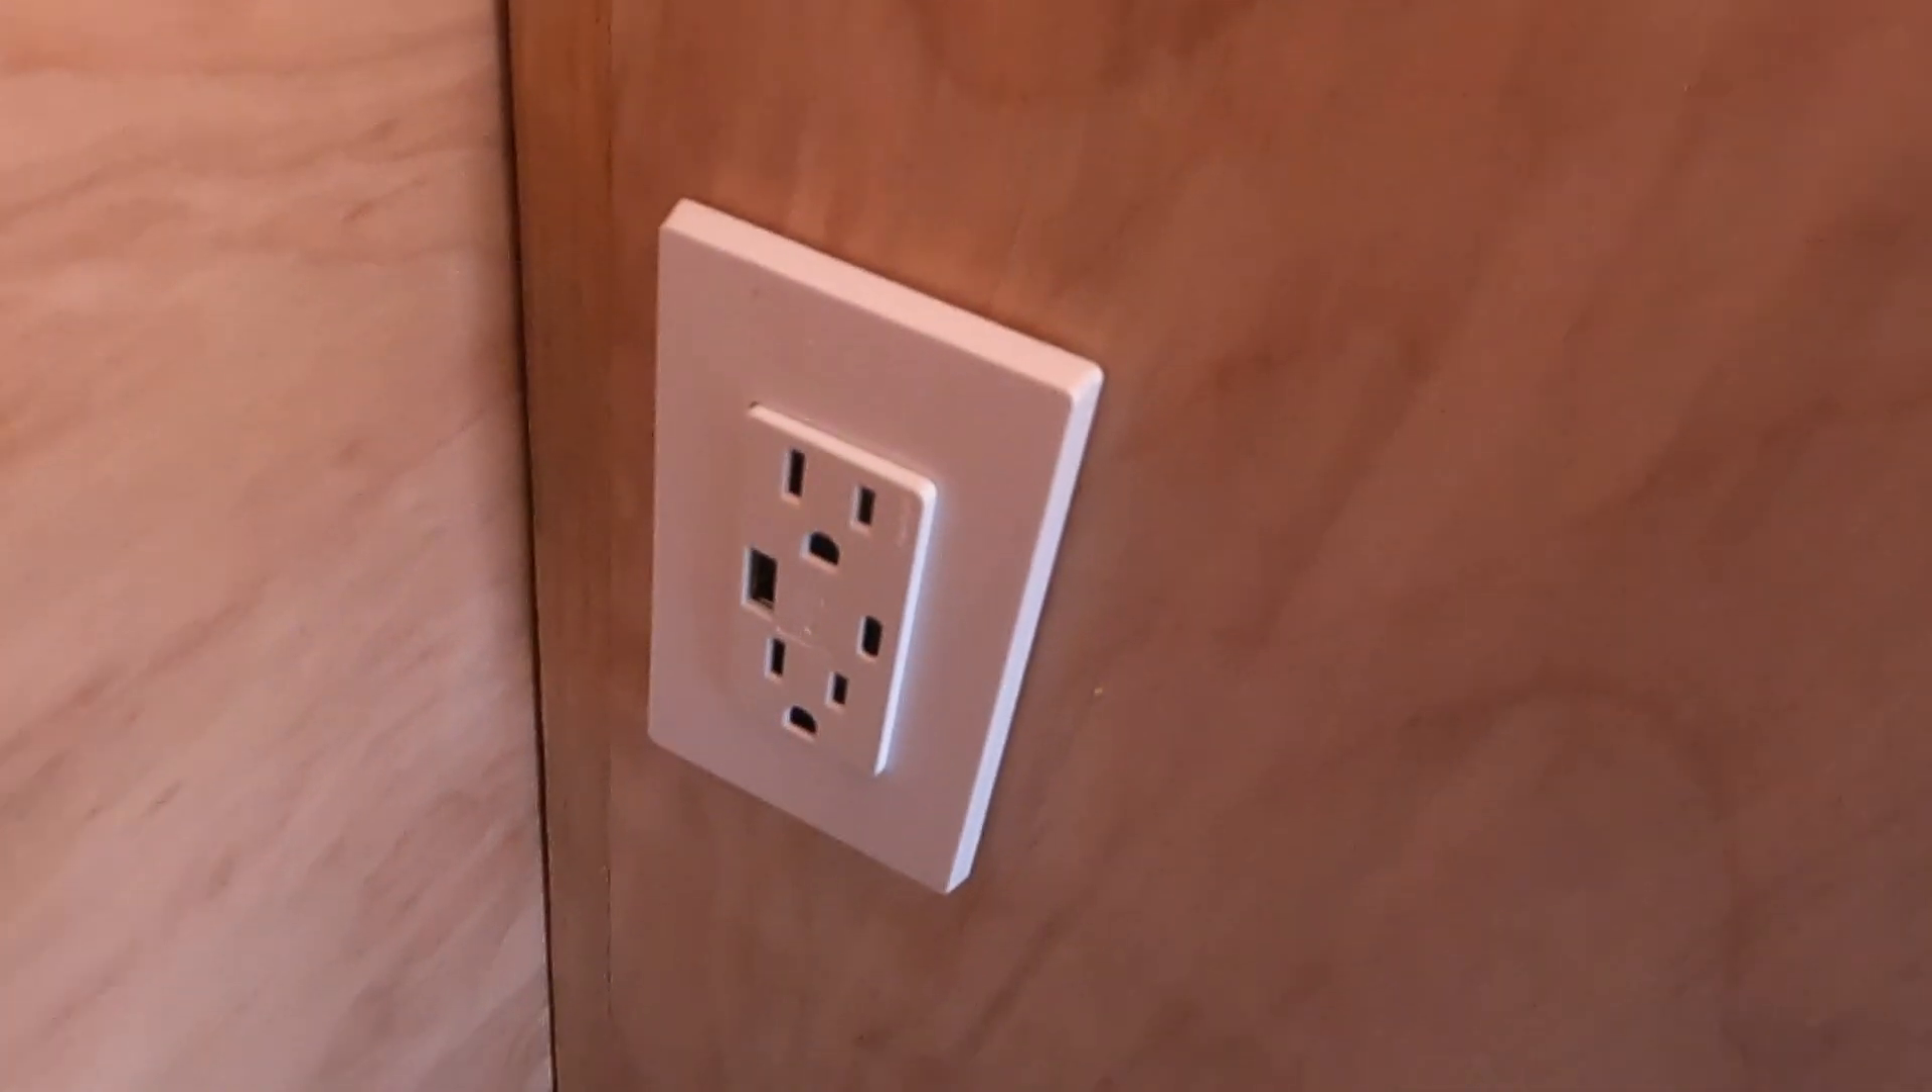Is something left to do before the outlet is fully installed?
No.